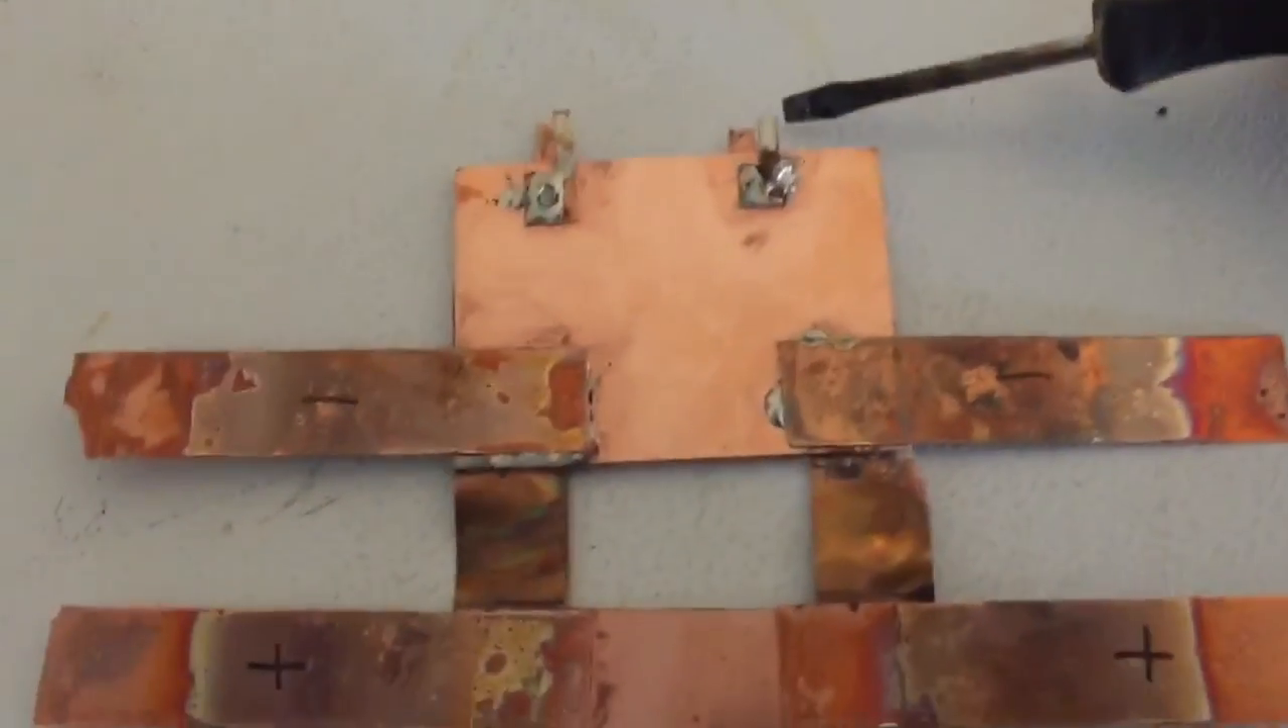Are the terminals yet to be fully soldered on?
No.